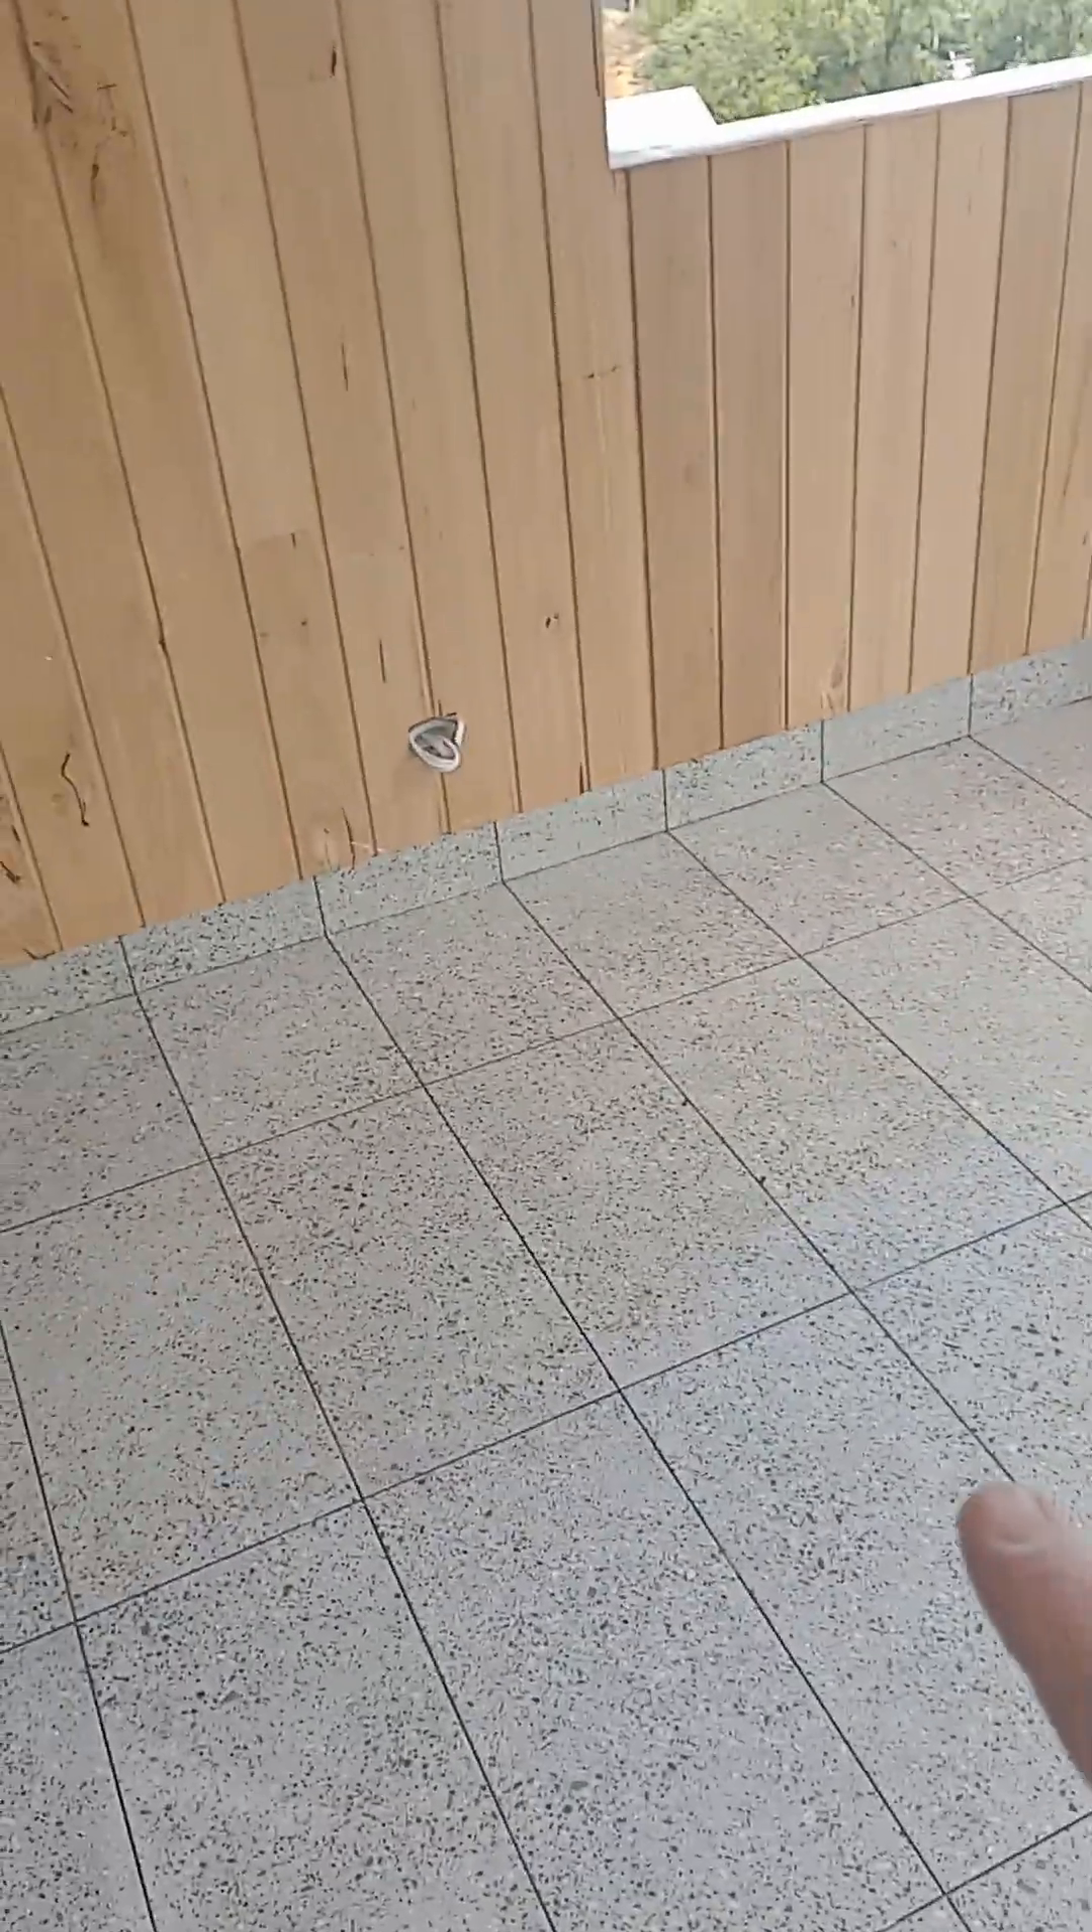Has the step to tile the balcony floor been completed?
Yes.